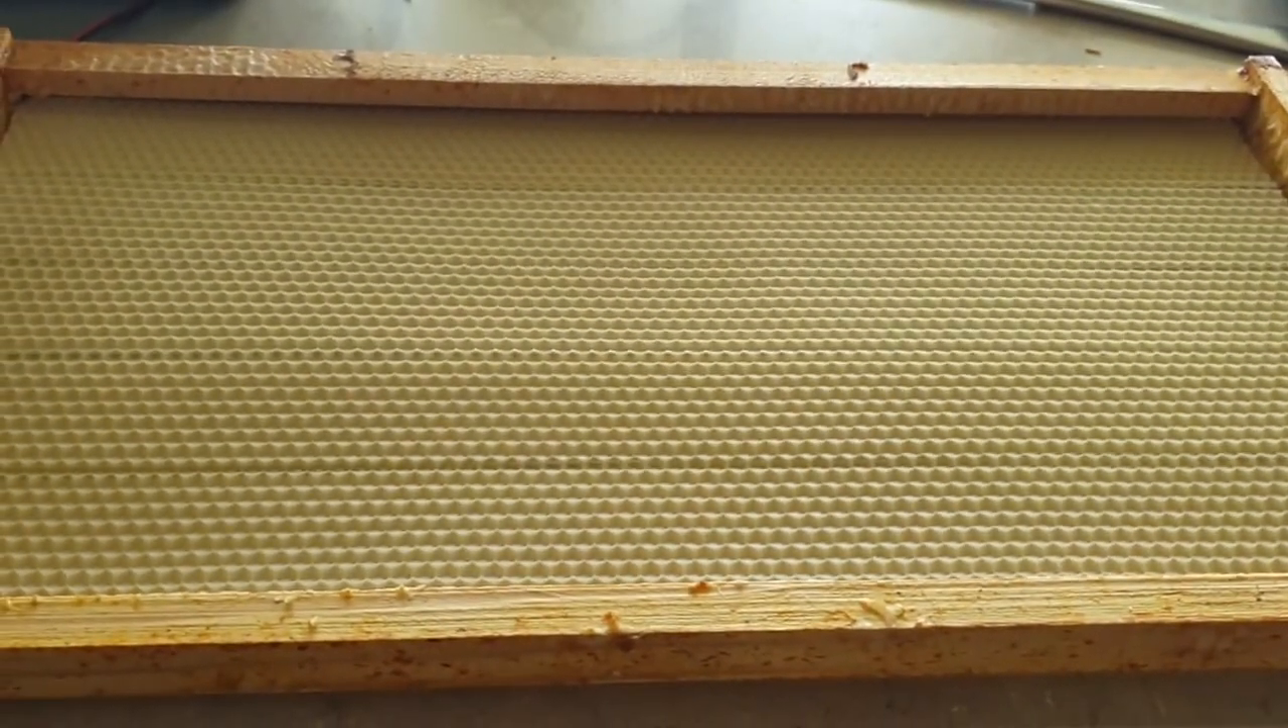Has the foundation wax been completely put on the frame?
Yes.